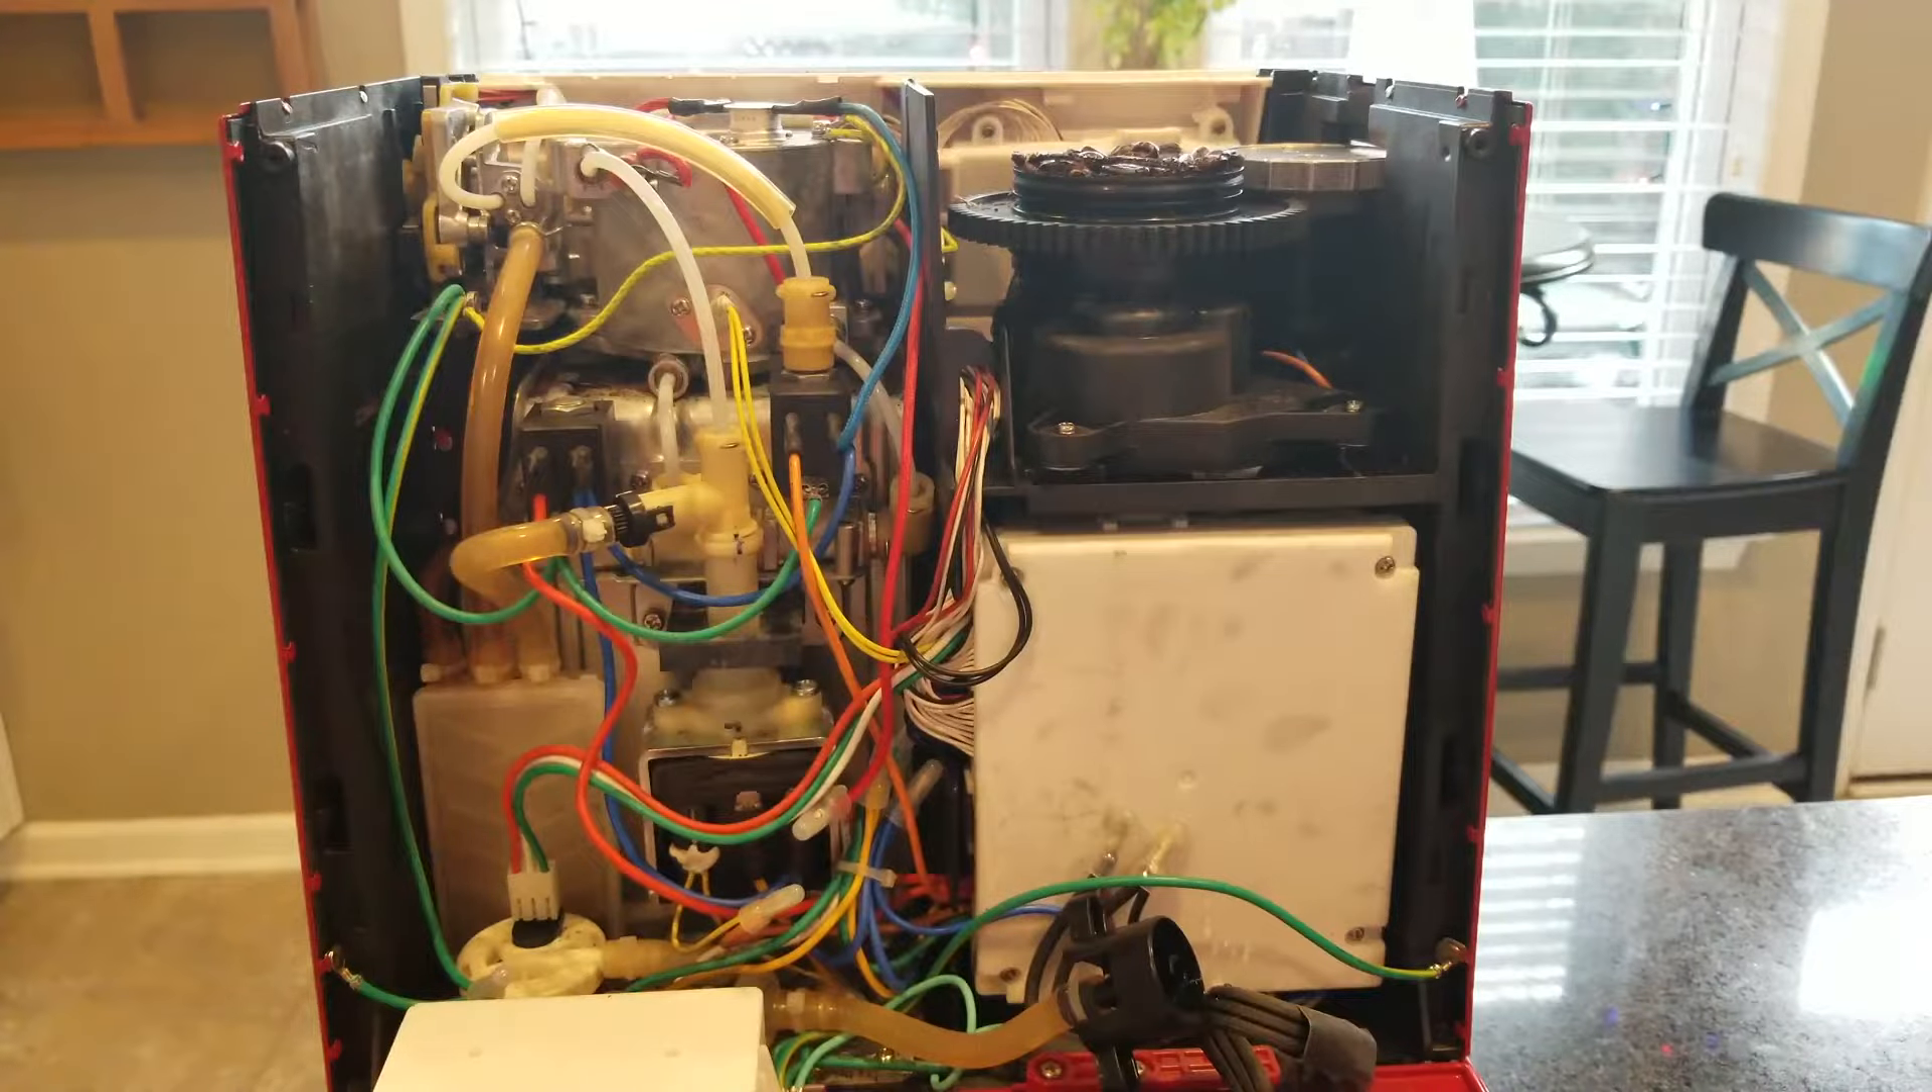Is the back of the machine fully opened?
Yes.